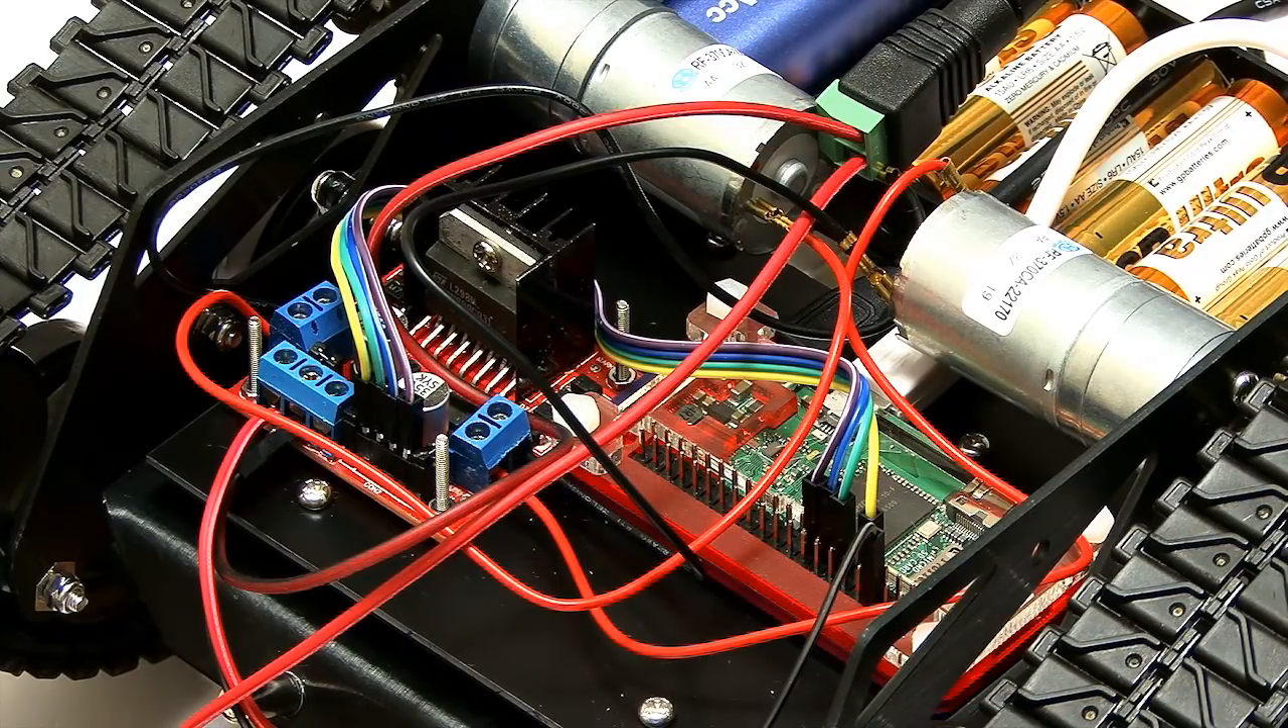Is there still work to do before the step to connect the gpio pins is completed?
No.